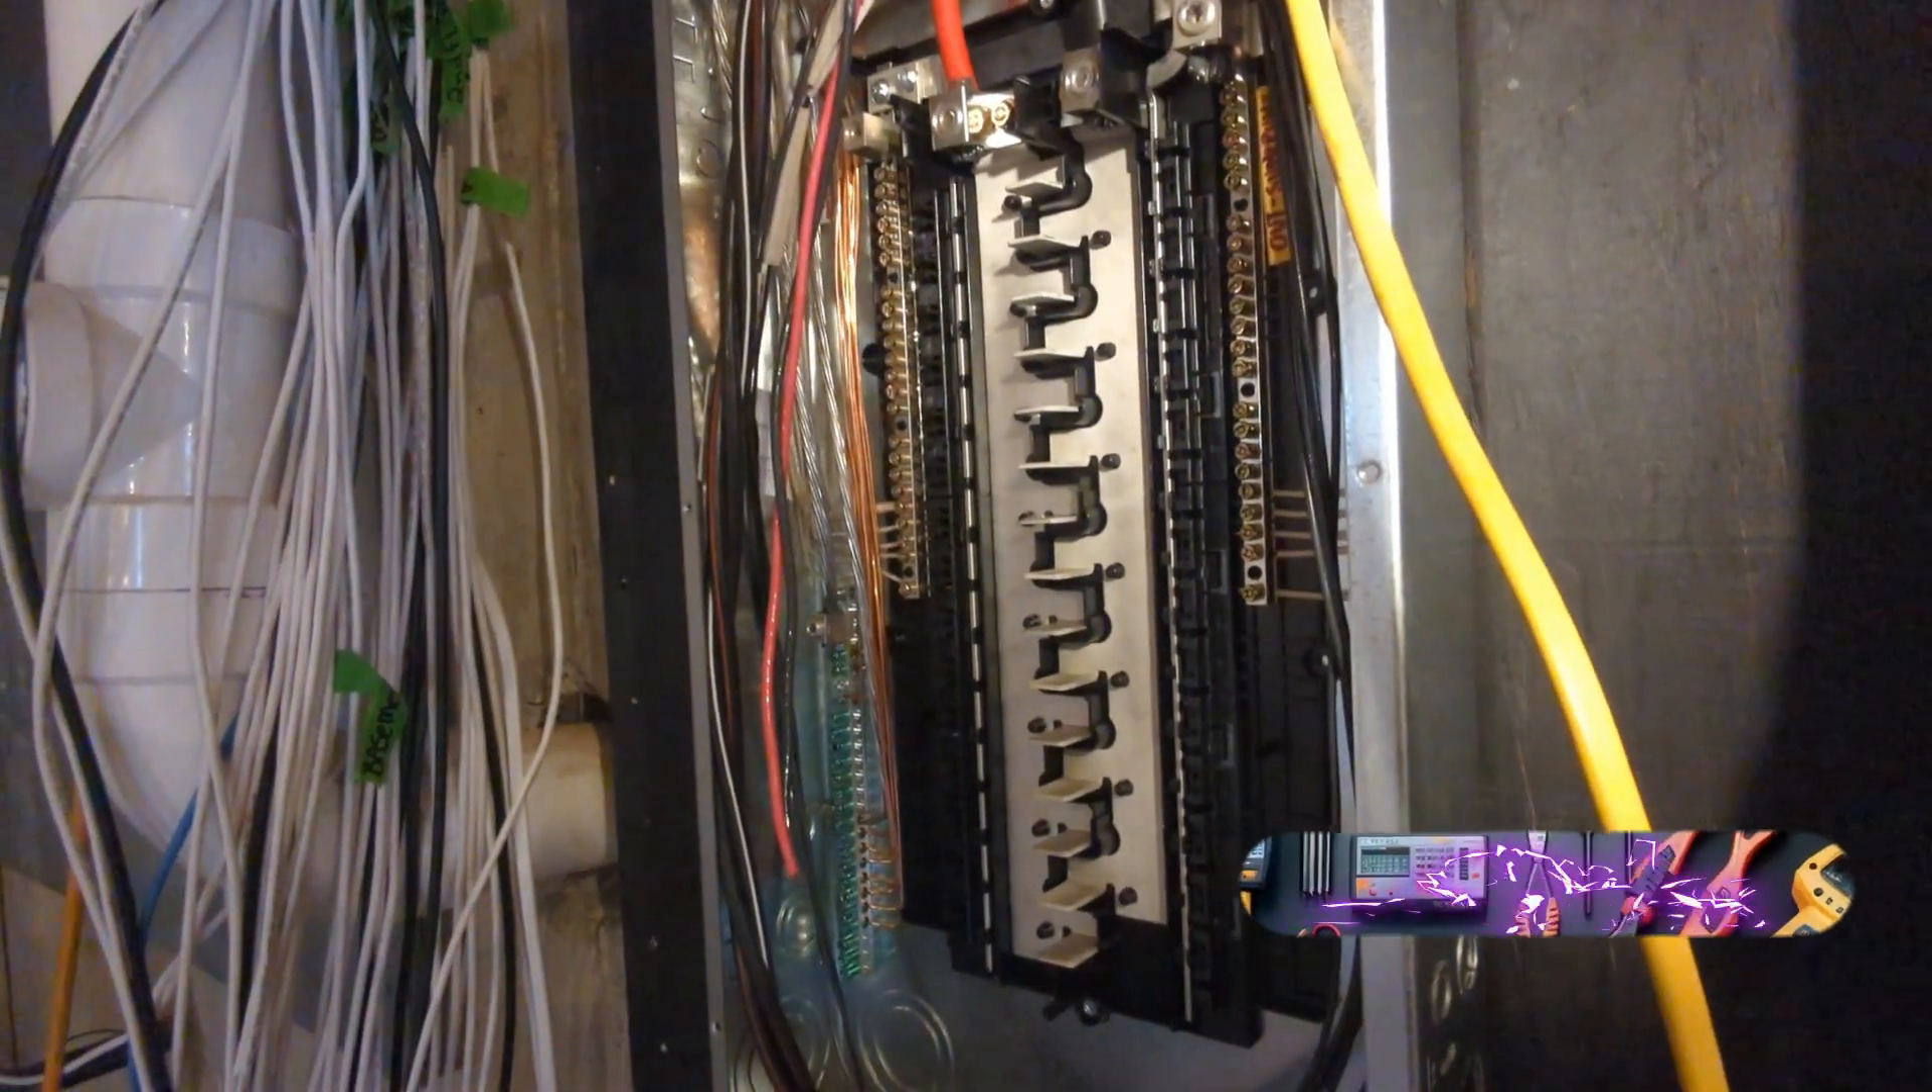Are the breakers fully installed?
No.